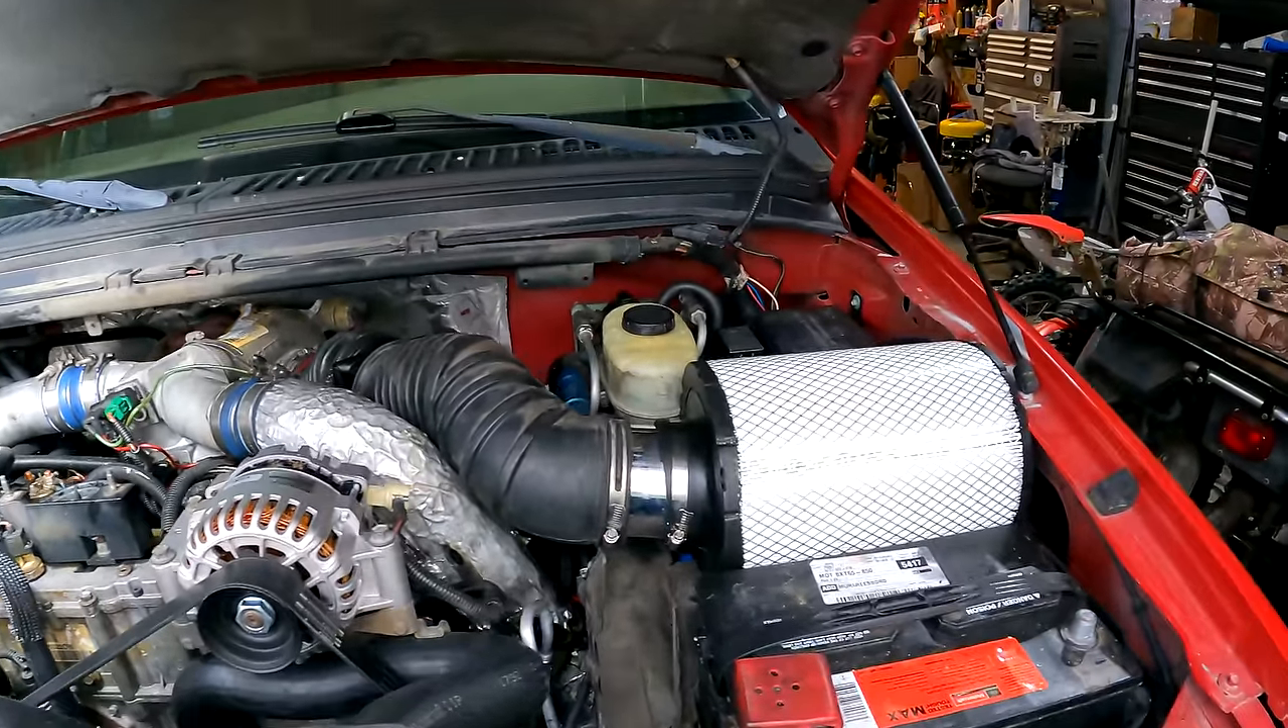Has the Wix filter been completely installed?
Yes.